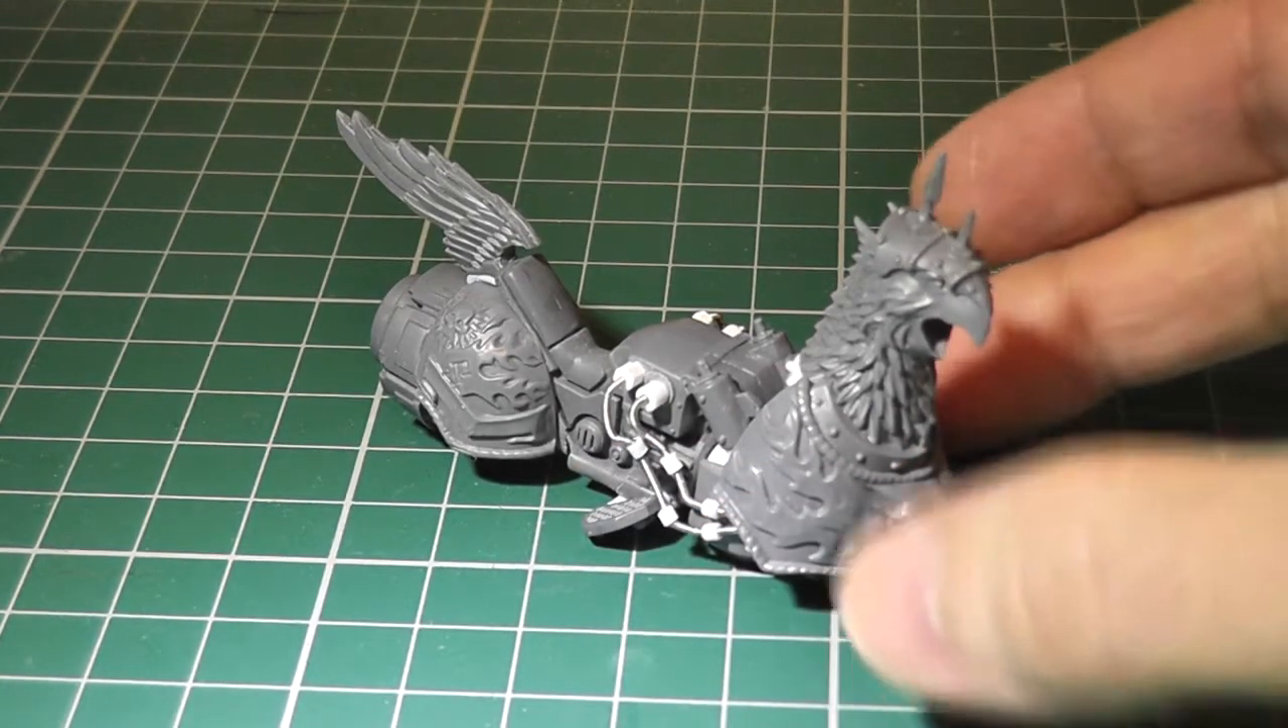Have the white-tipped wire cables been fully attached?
Yes.